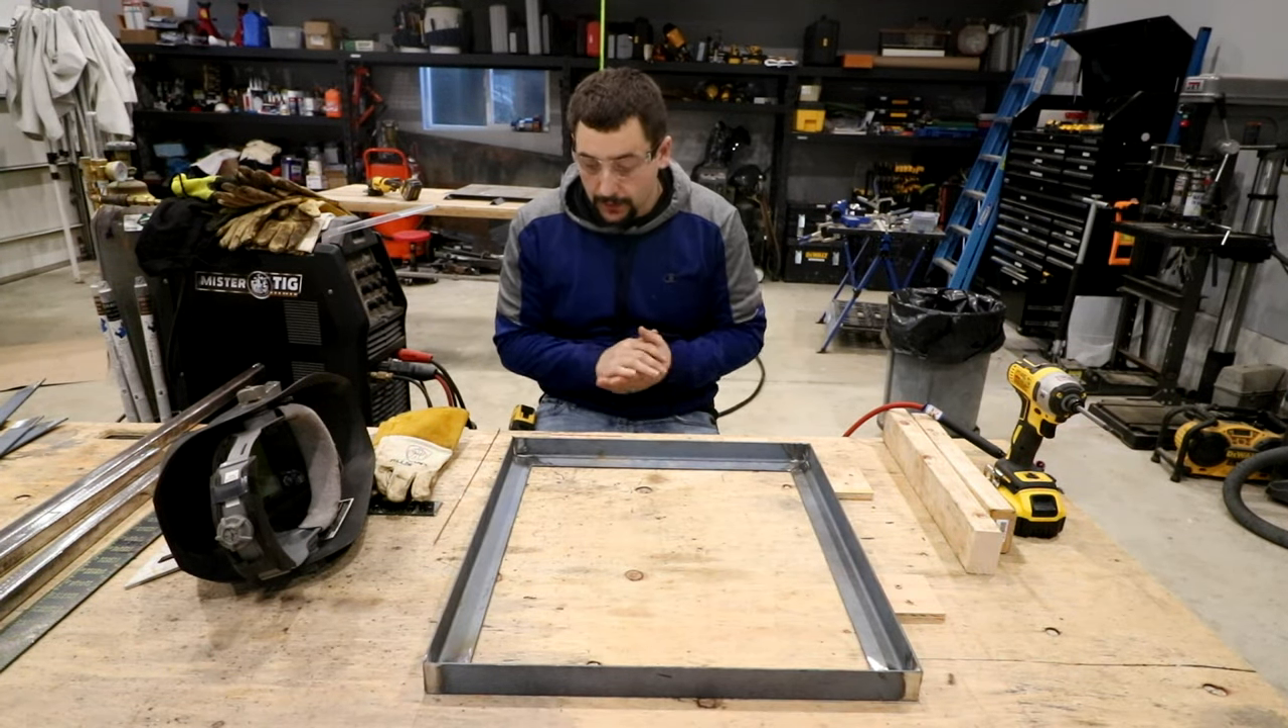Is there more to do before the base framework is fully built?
No.